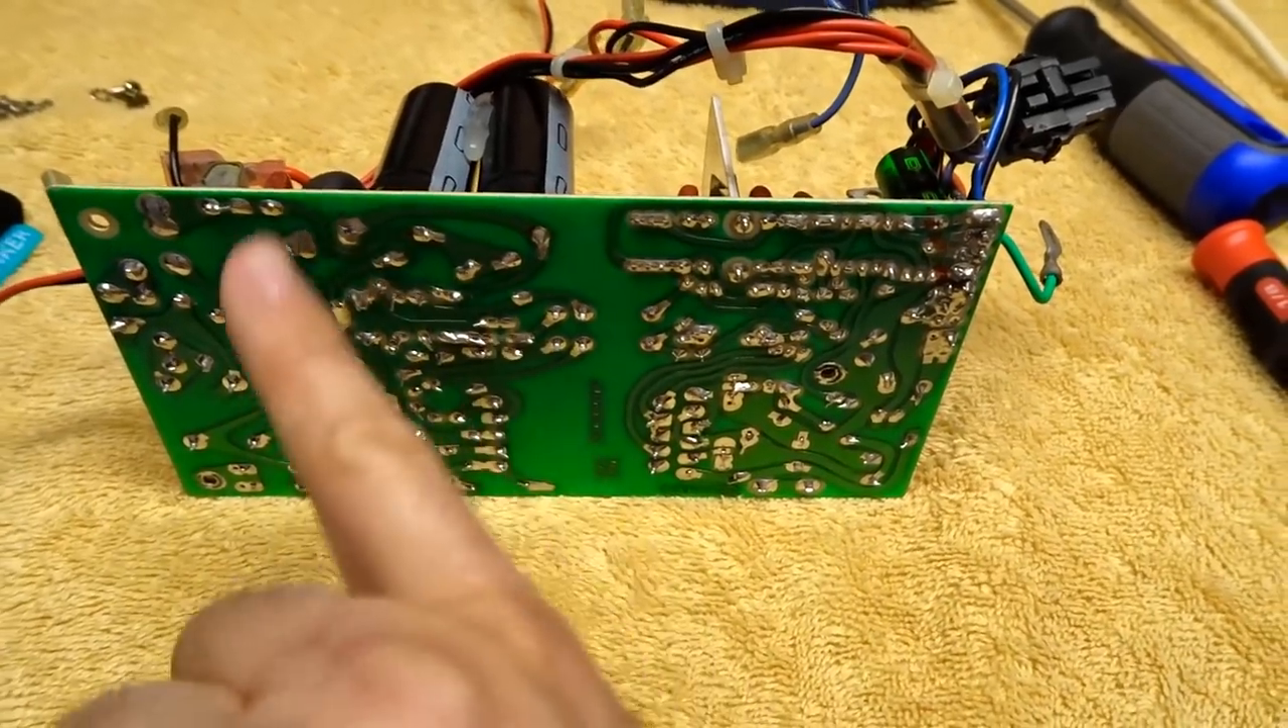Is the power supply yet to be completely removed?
No.